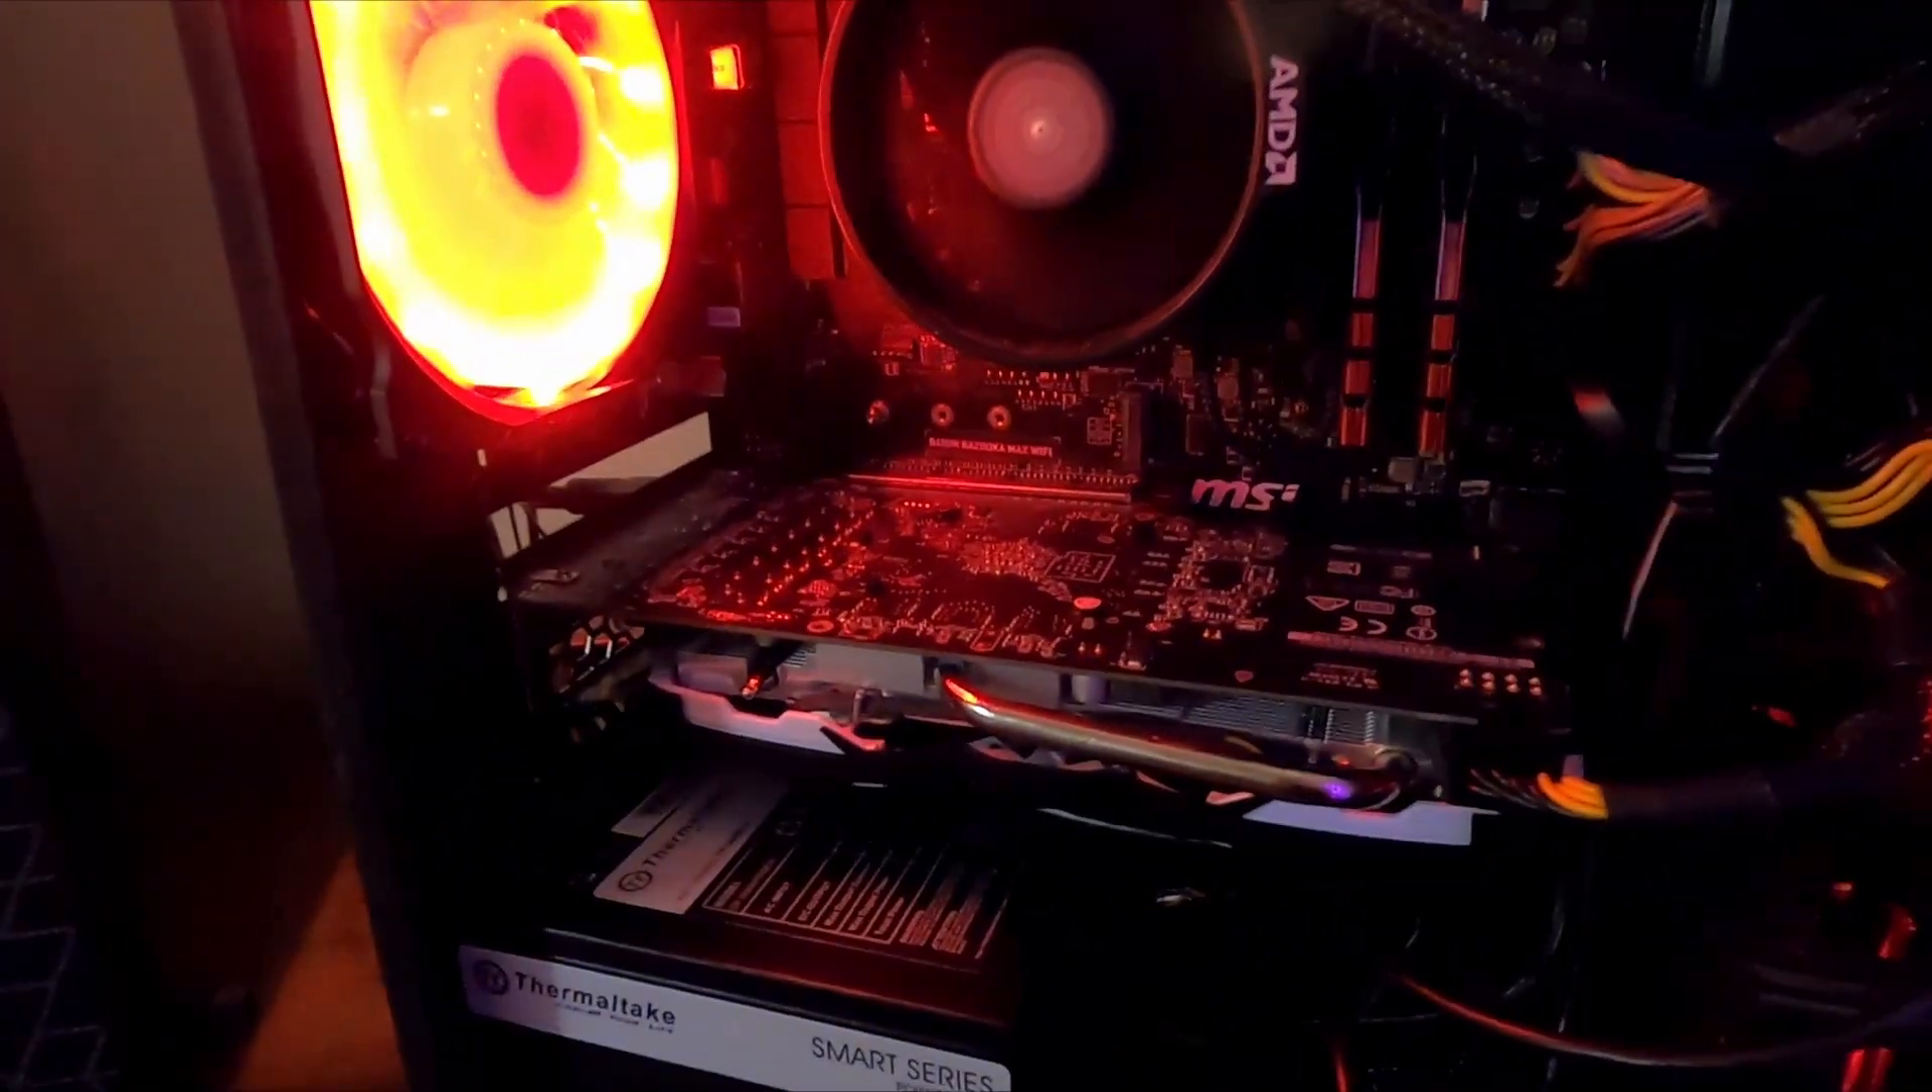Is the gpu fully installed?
Yes.